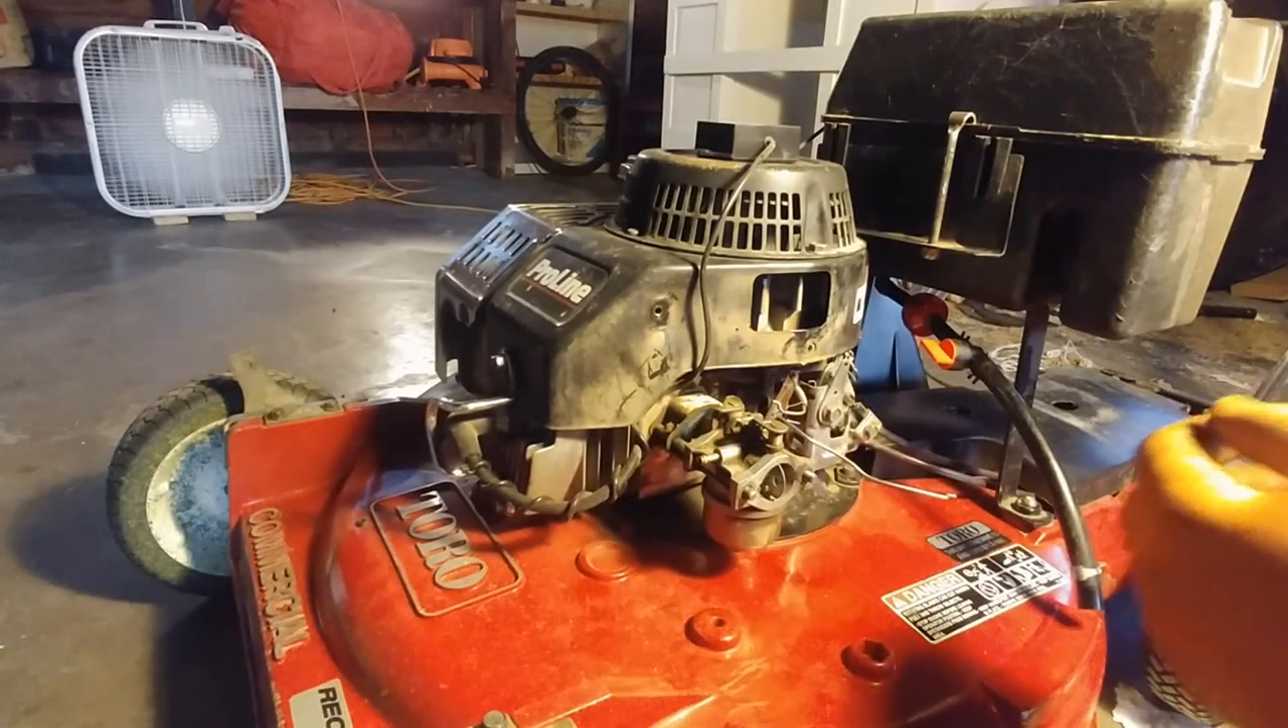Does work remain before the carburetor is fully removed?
Yes.